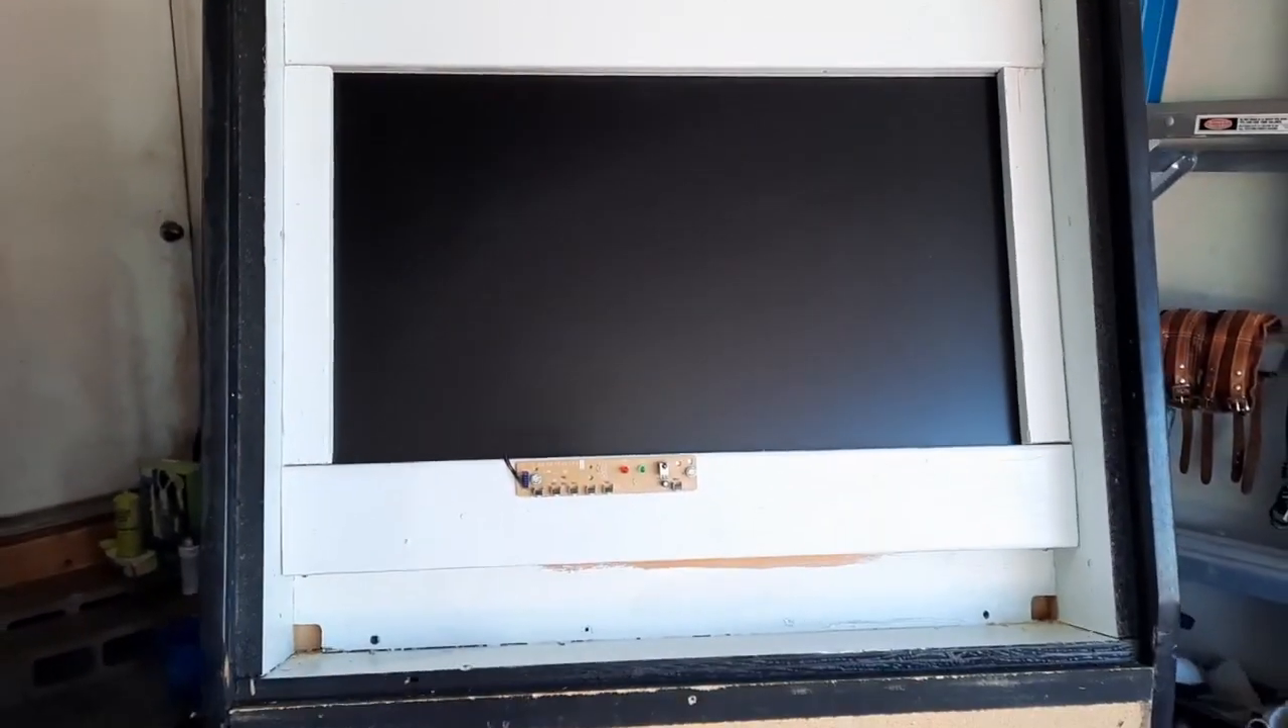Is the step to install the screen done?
Yes.